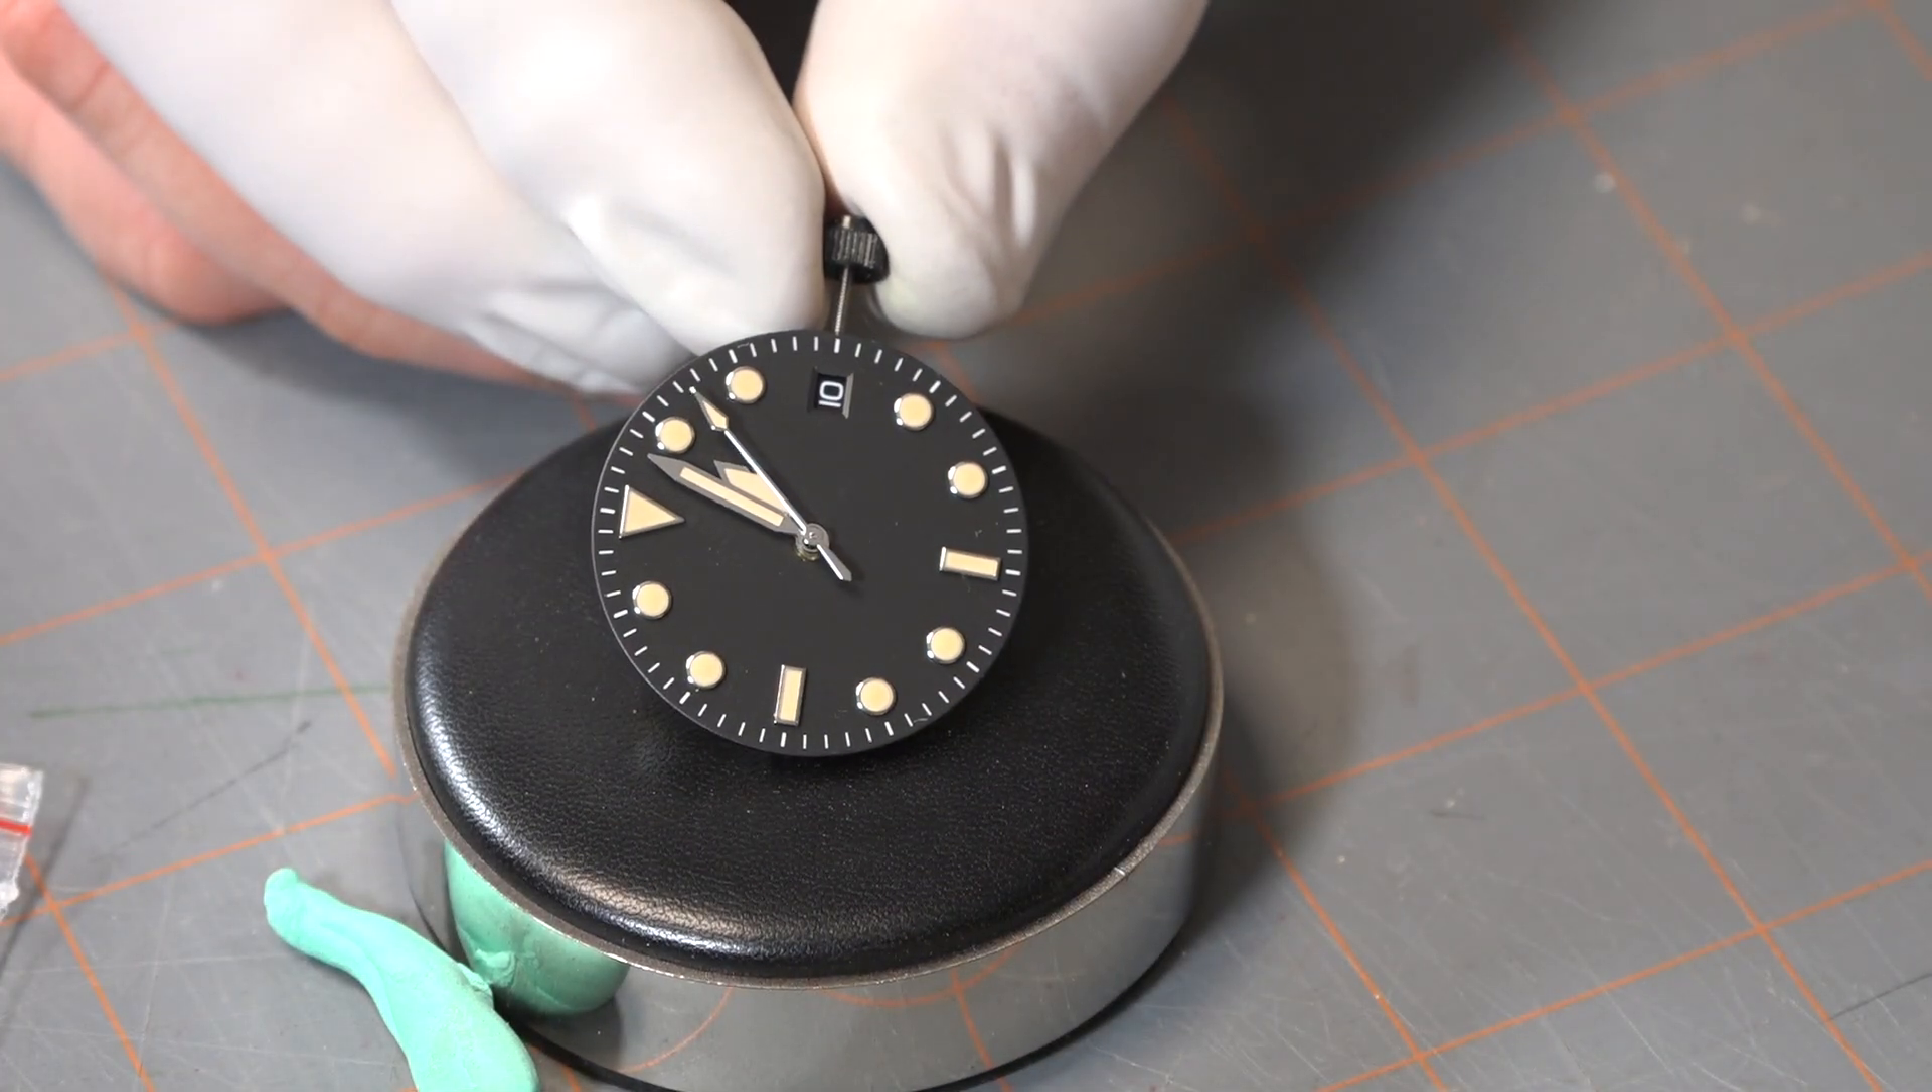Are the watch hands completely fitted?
Yes.